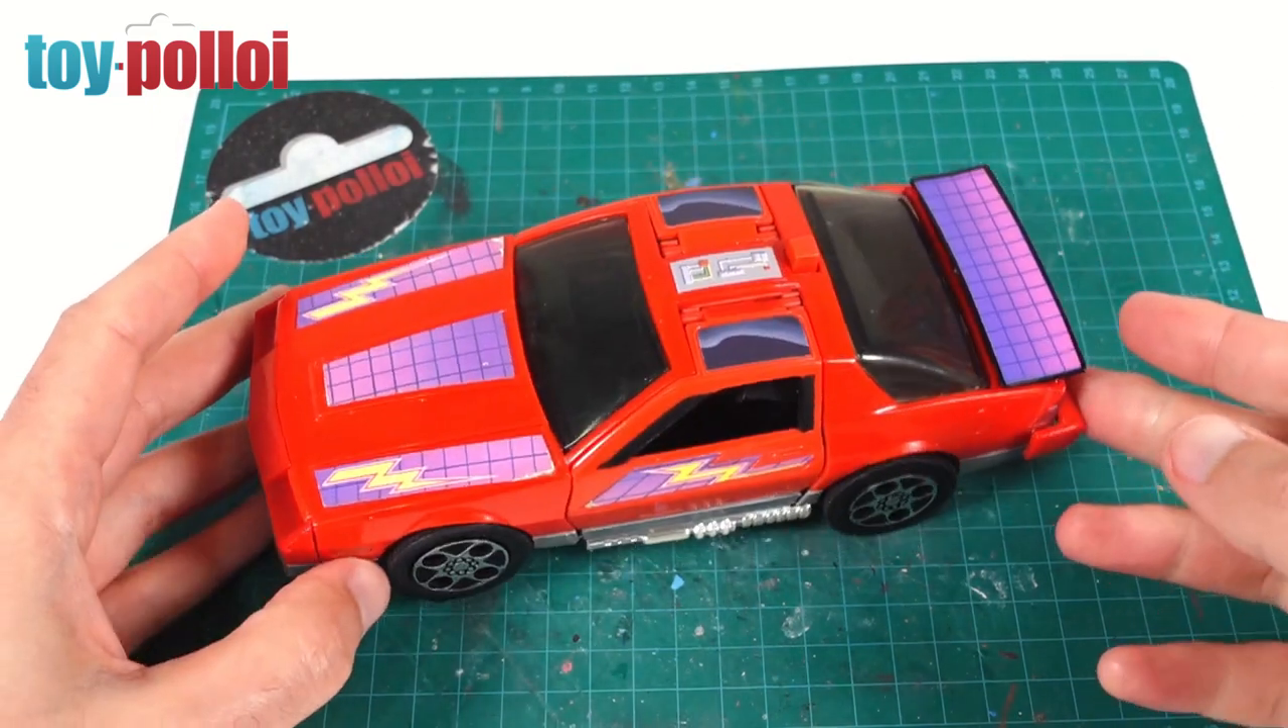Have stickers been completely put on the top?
Yes.